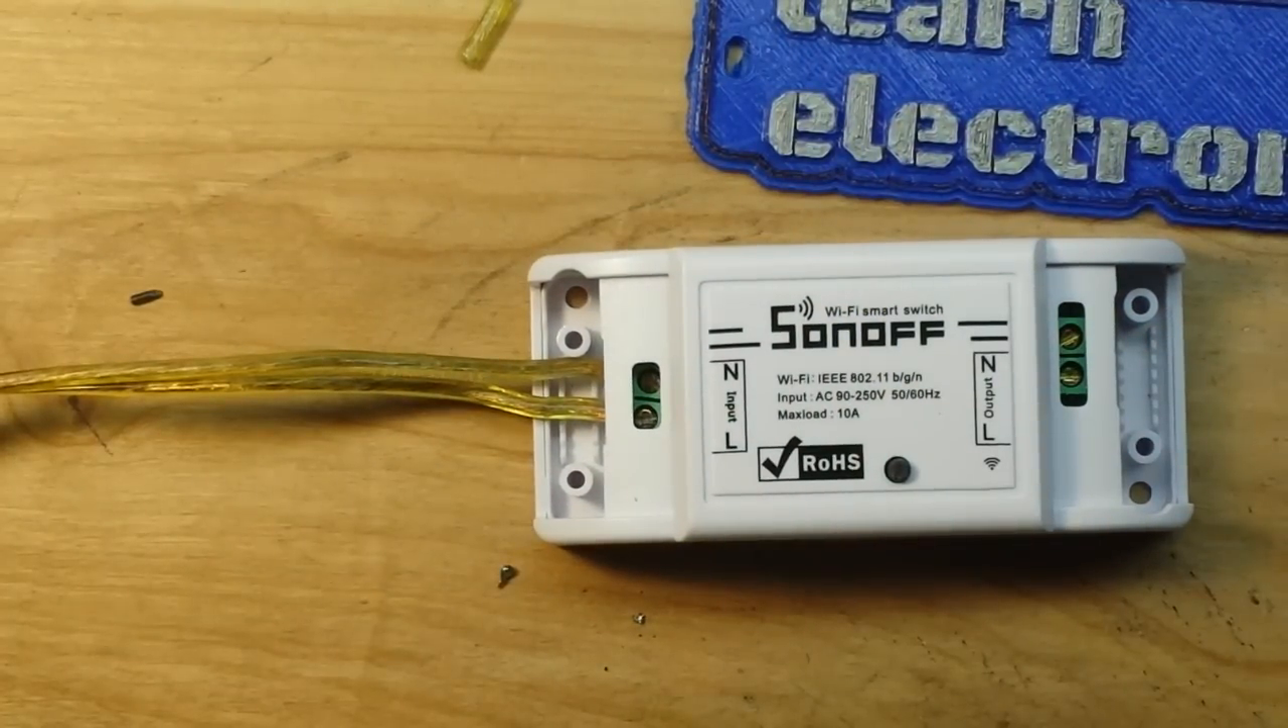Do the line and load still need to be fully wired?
Yes.